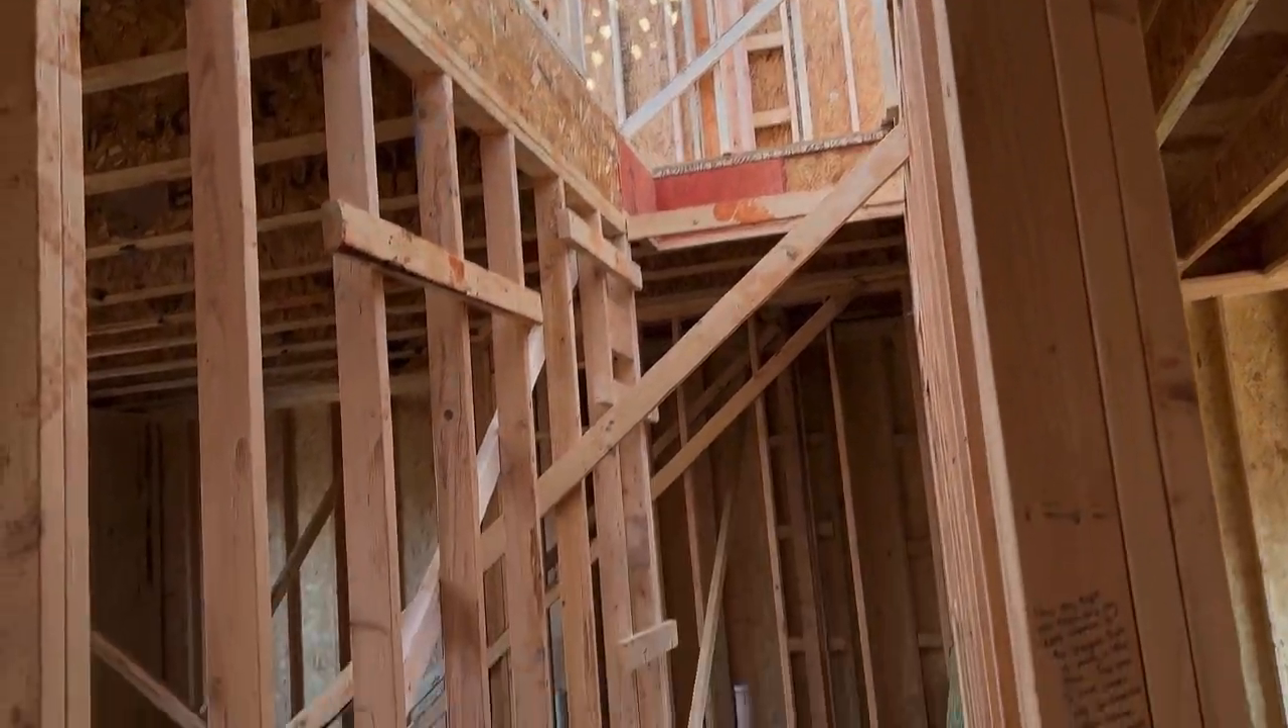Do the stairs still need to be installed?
Yes.